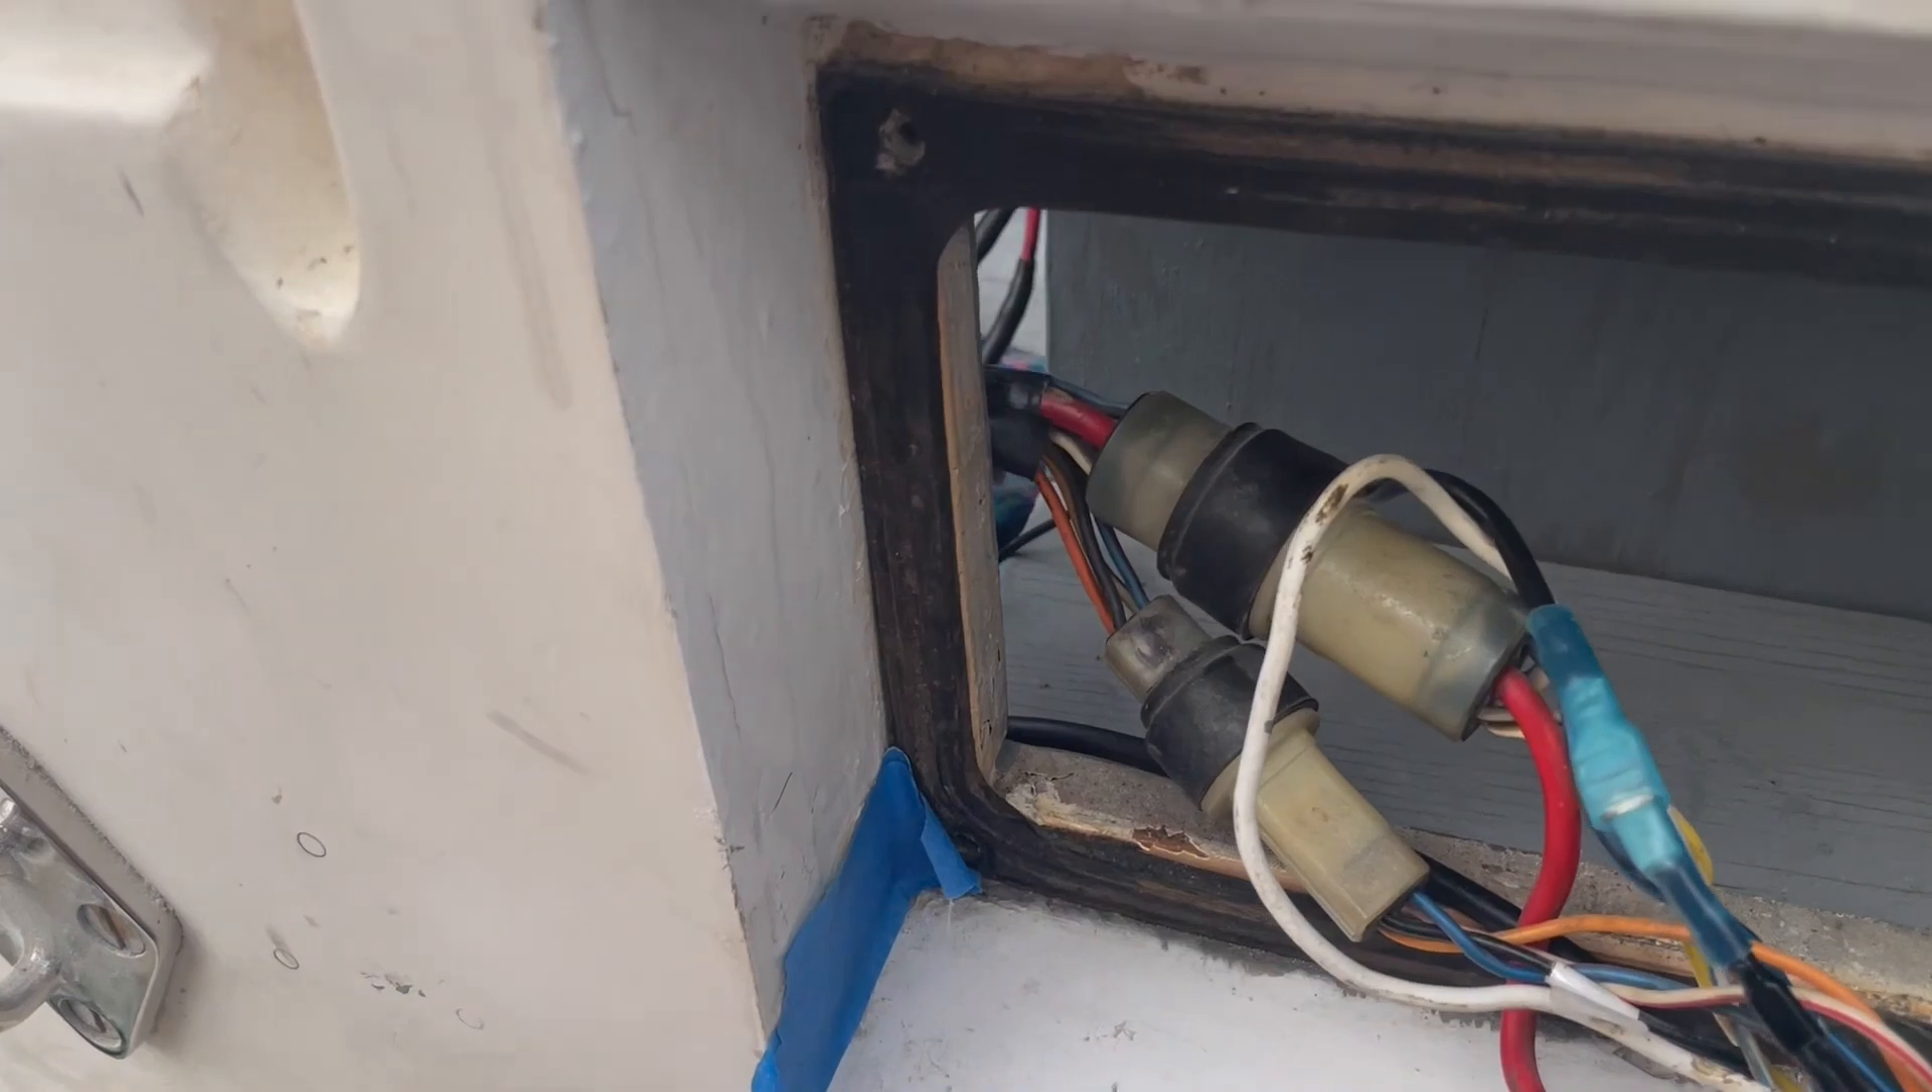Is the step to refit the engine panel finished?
No.